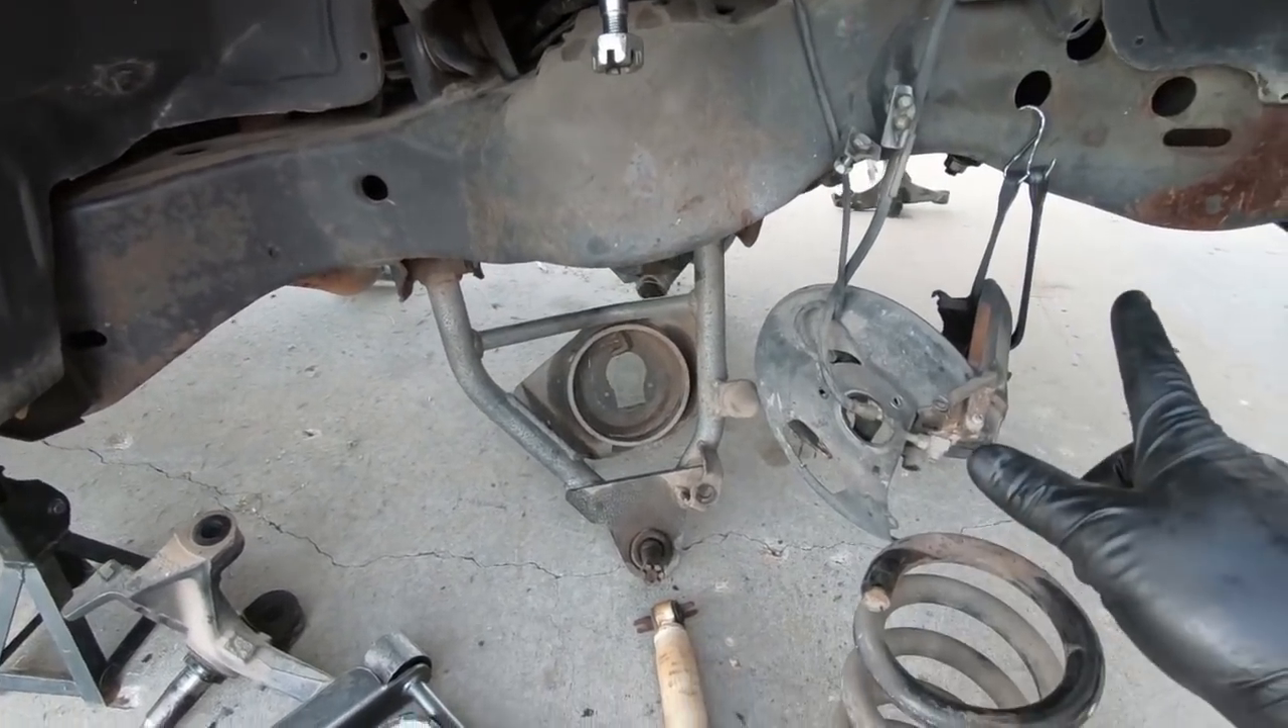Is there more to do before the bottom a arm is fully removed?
Yes.